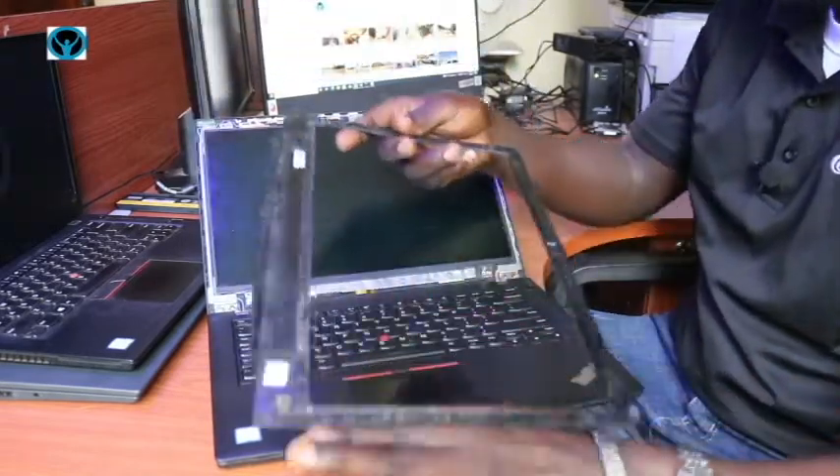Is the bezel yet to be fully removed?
No.